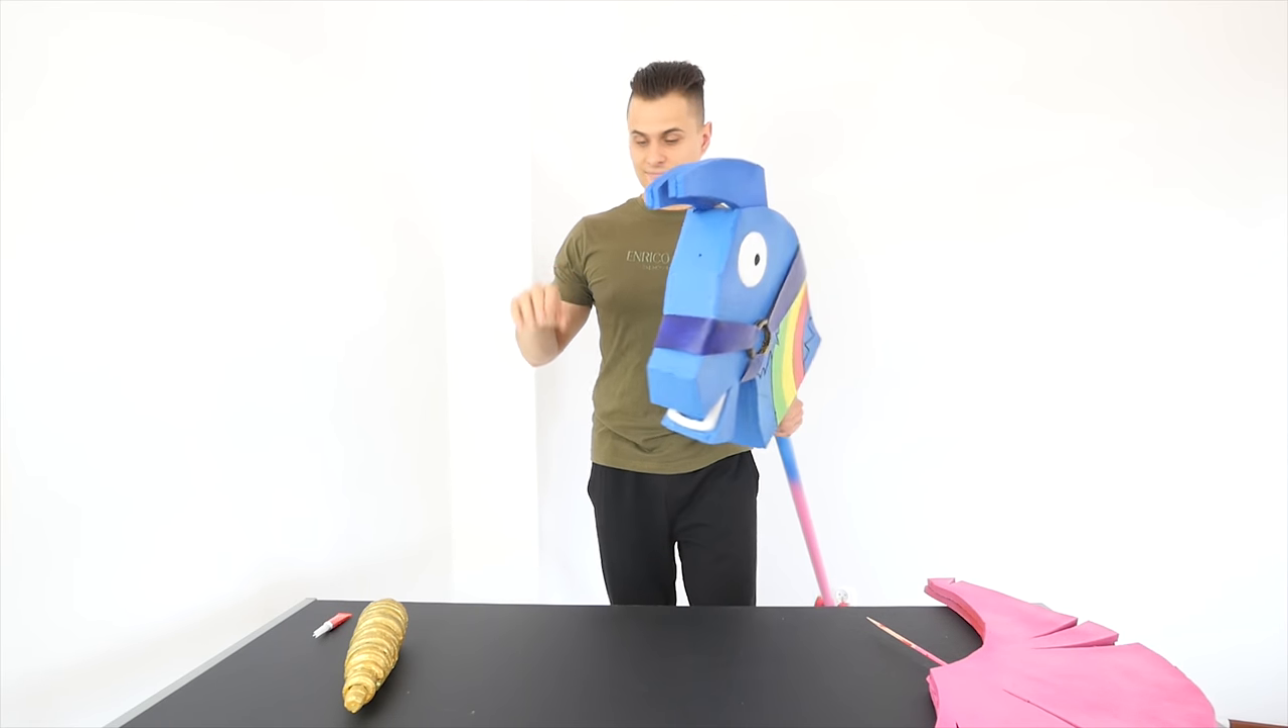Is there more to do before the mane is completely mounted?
Yes.